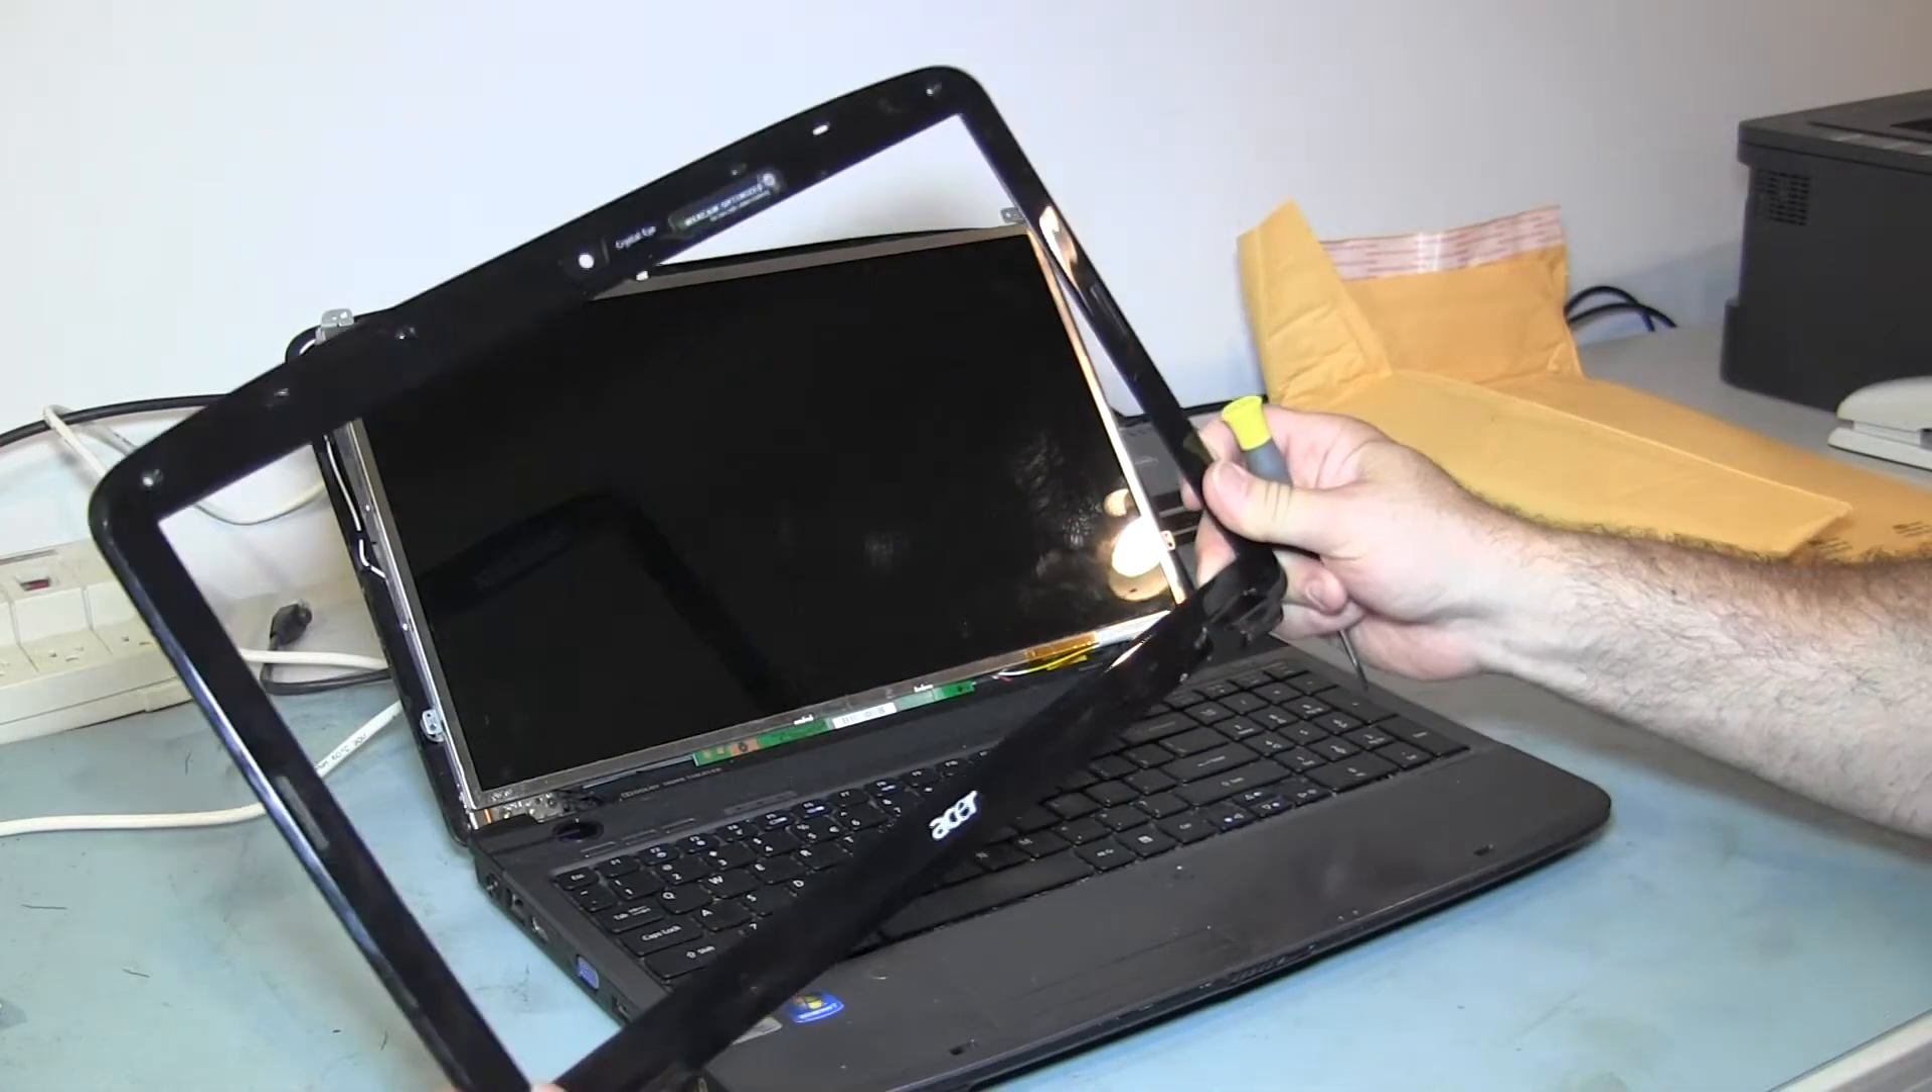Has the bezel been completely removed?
Yes.